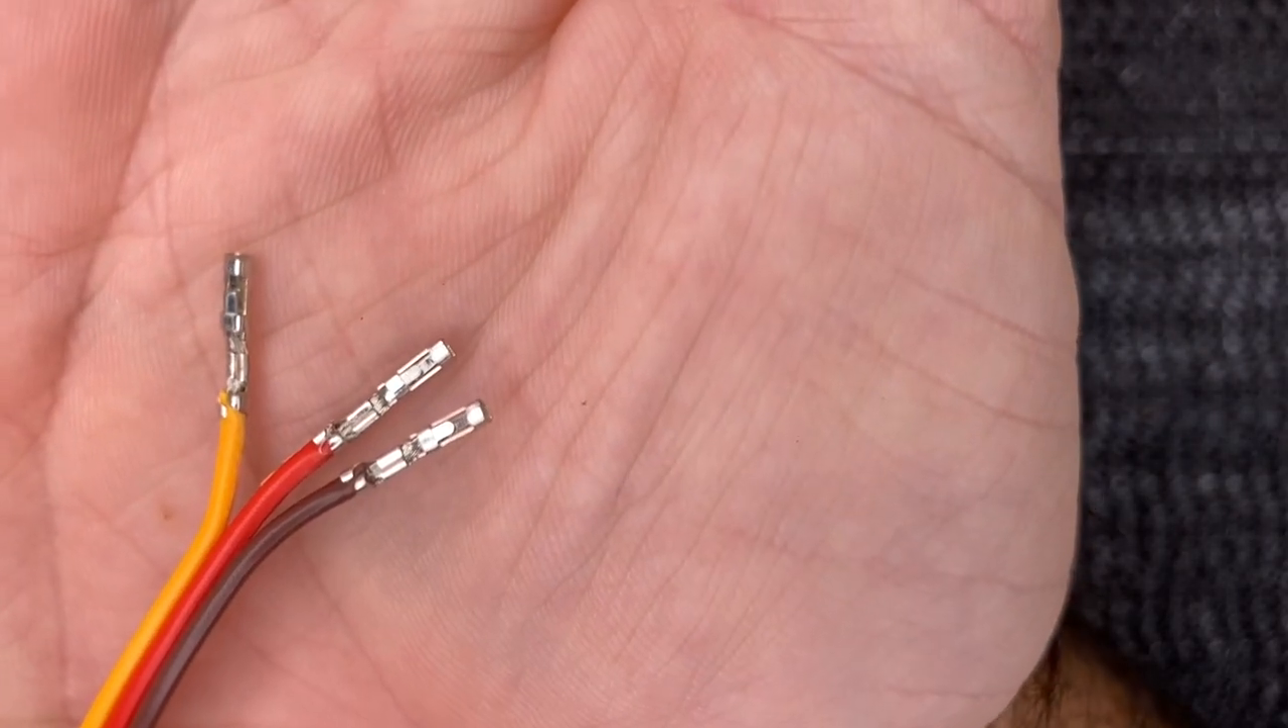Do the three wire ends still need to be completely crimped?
No.